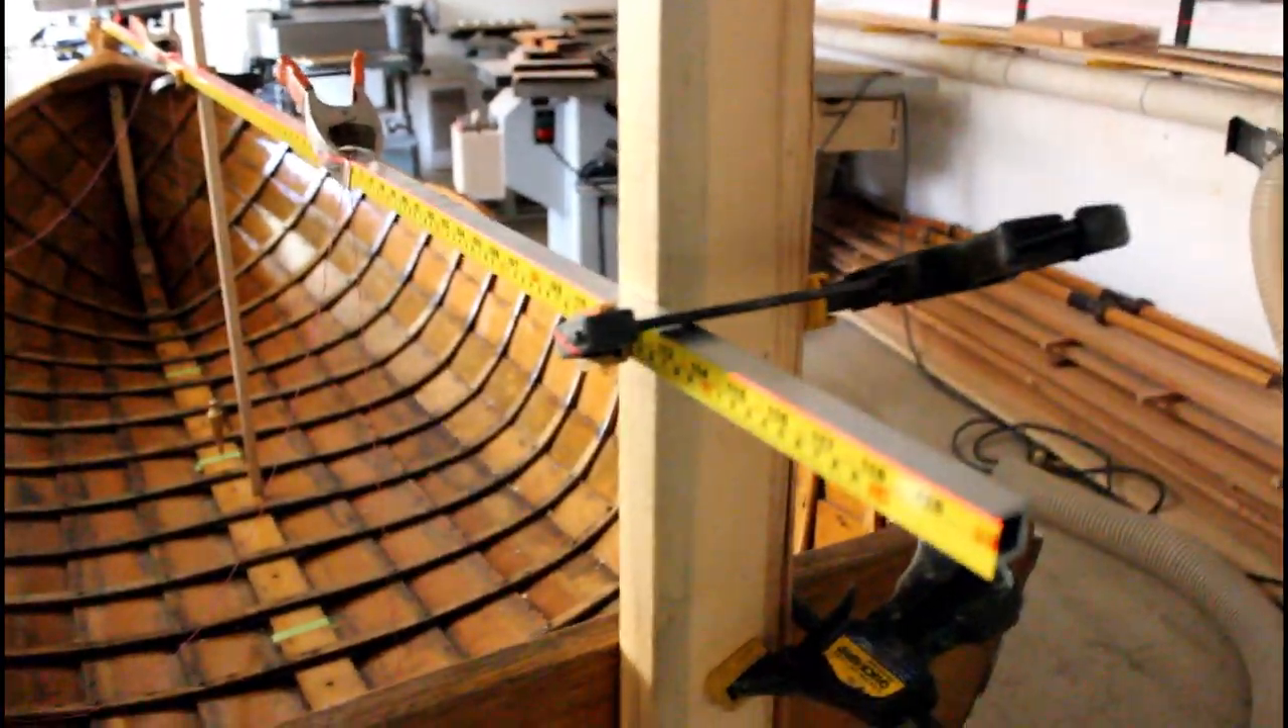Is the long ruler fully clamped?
Yes.